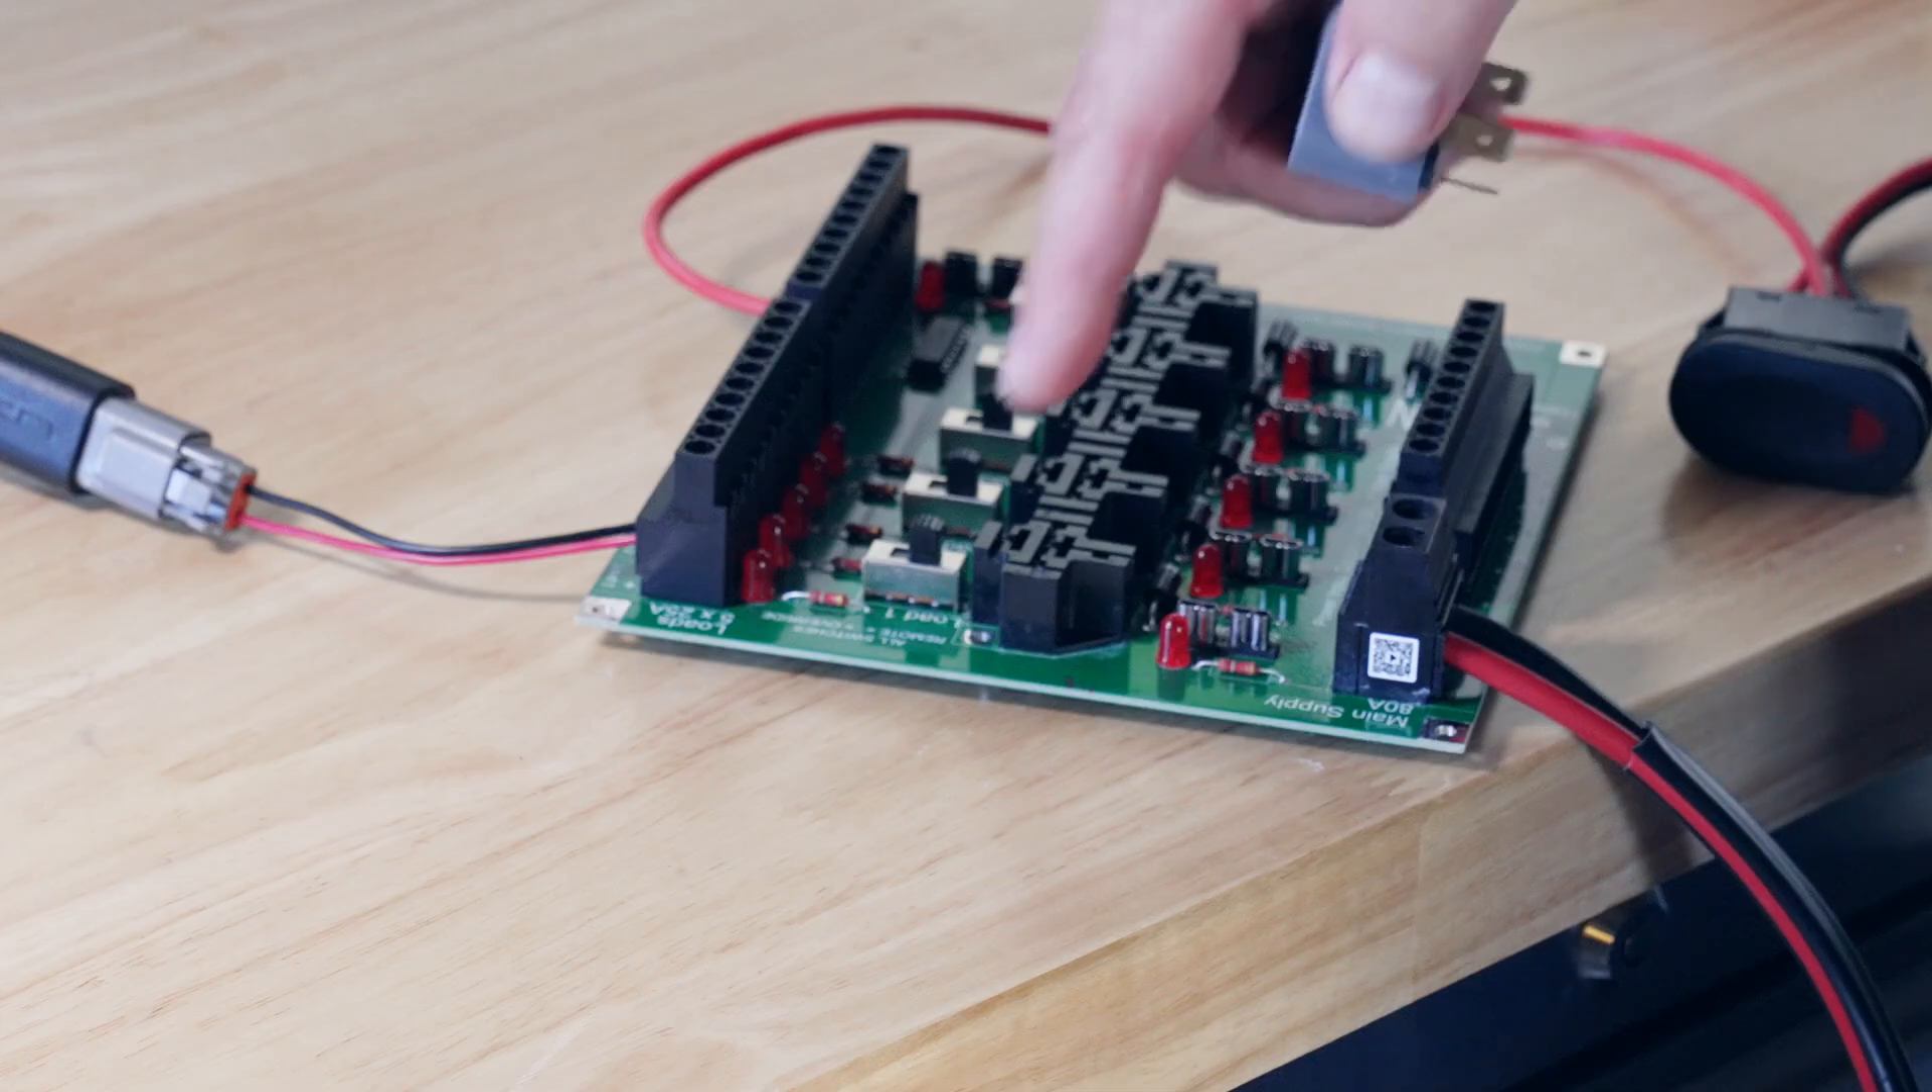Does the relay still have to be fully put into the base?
Yes.